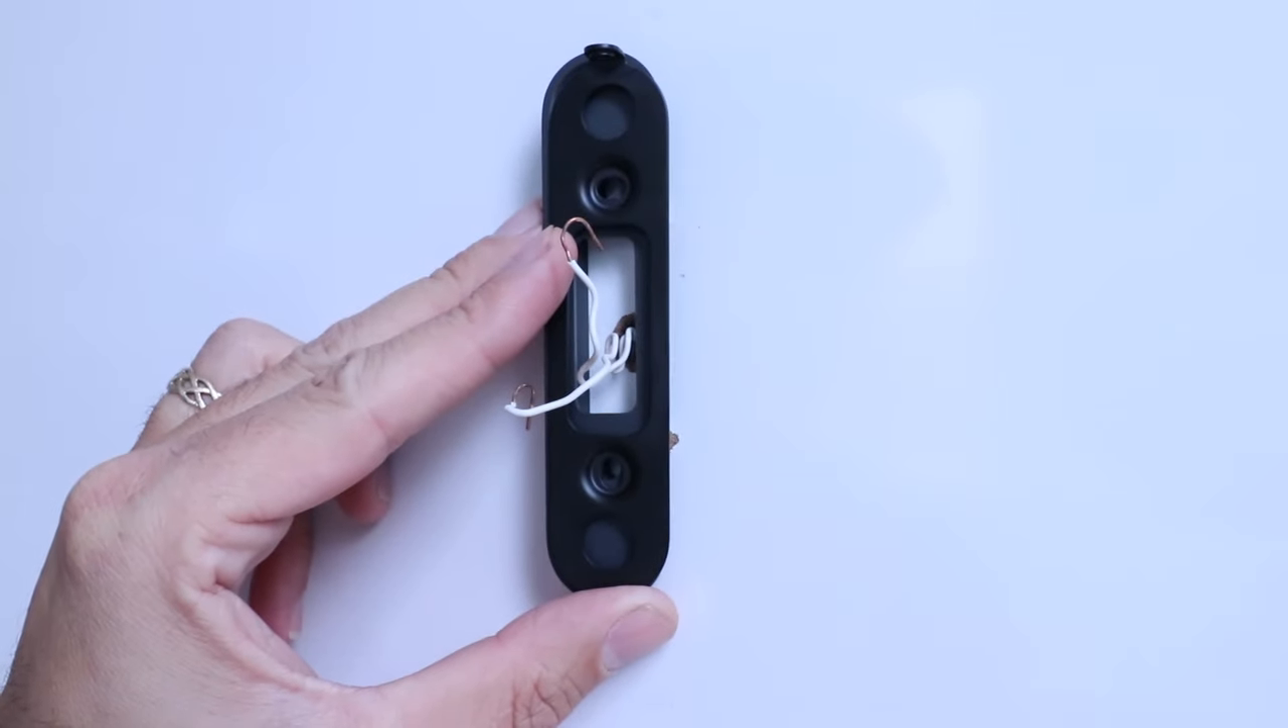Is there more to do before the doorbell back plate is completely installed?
Yes.